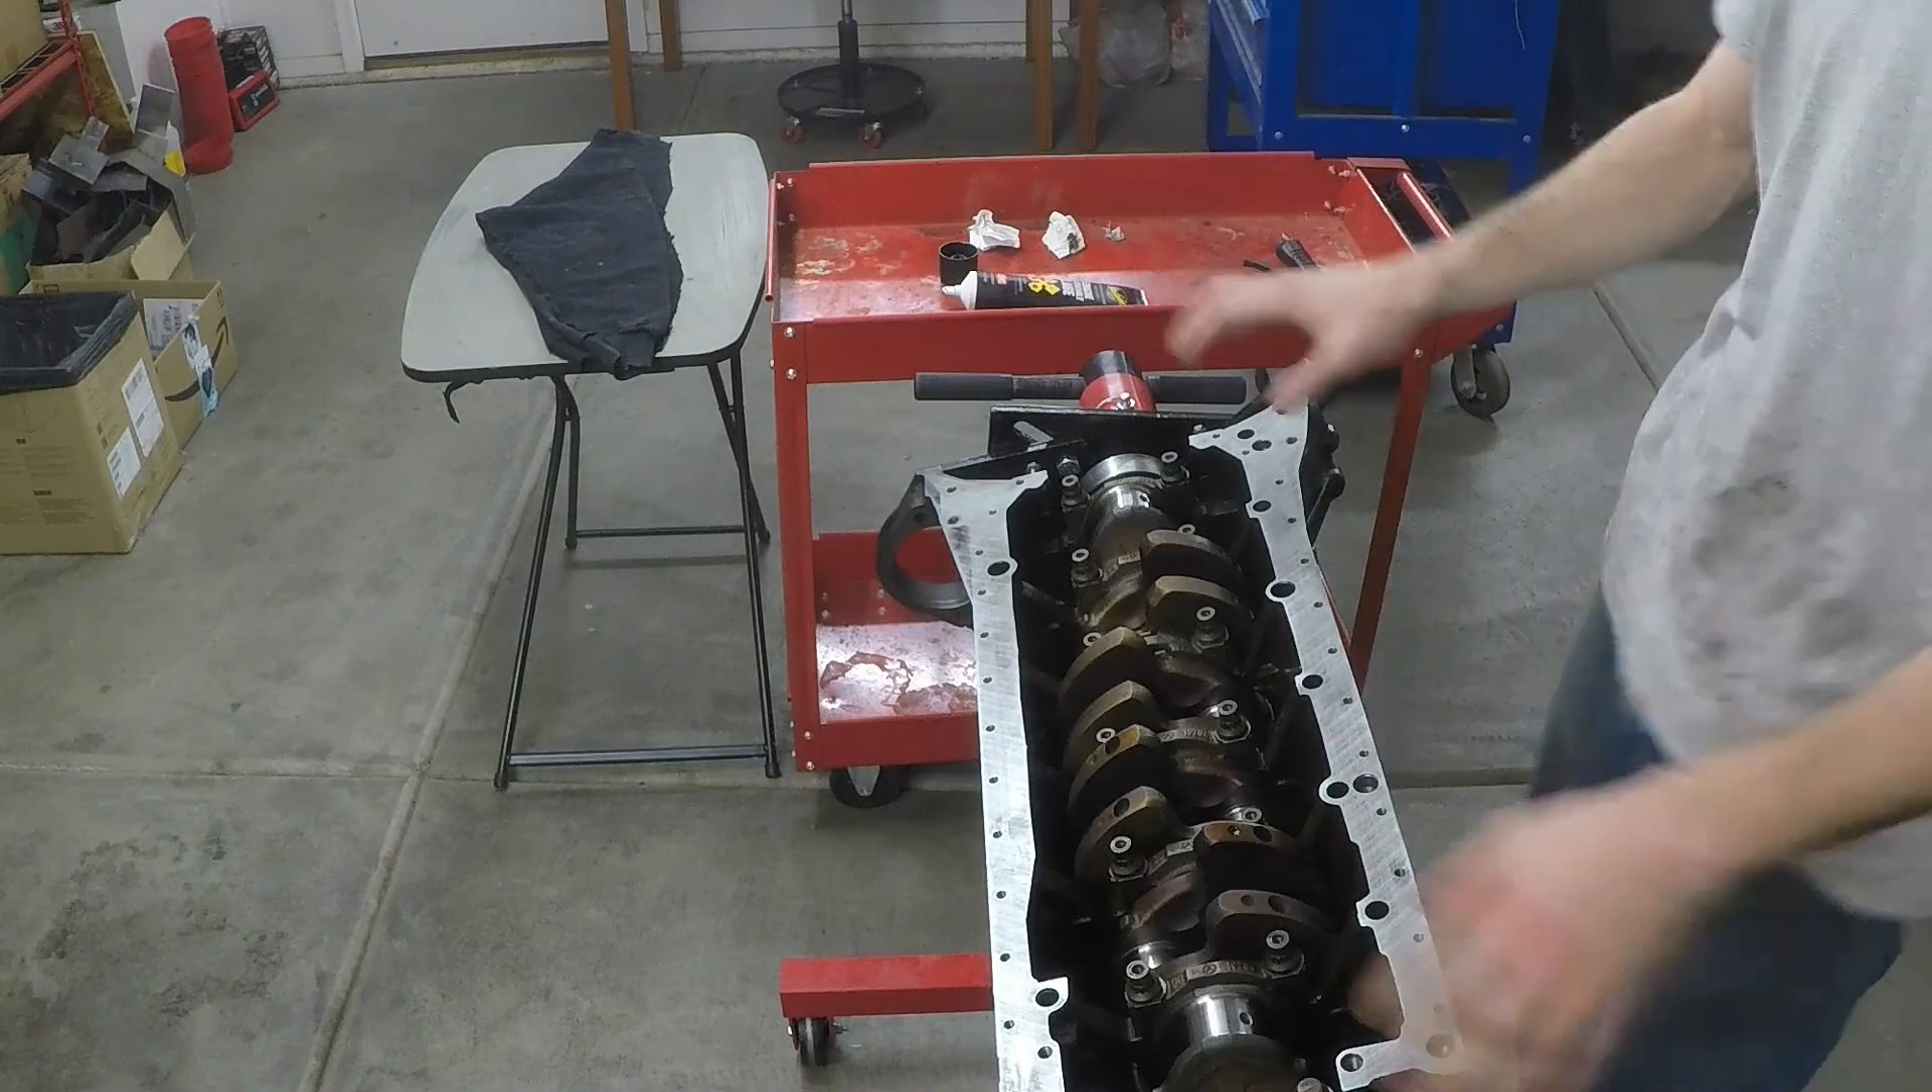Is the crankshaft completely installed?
Yes.